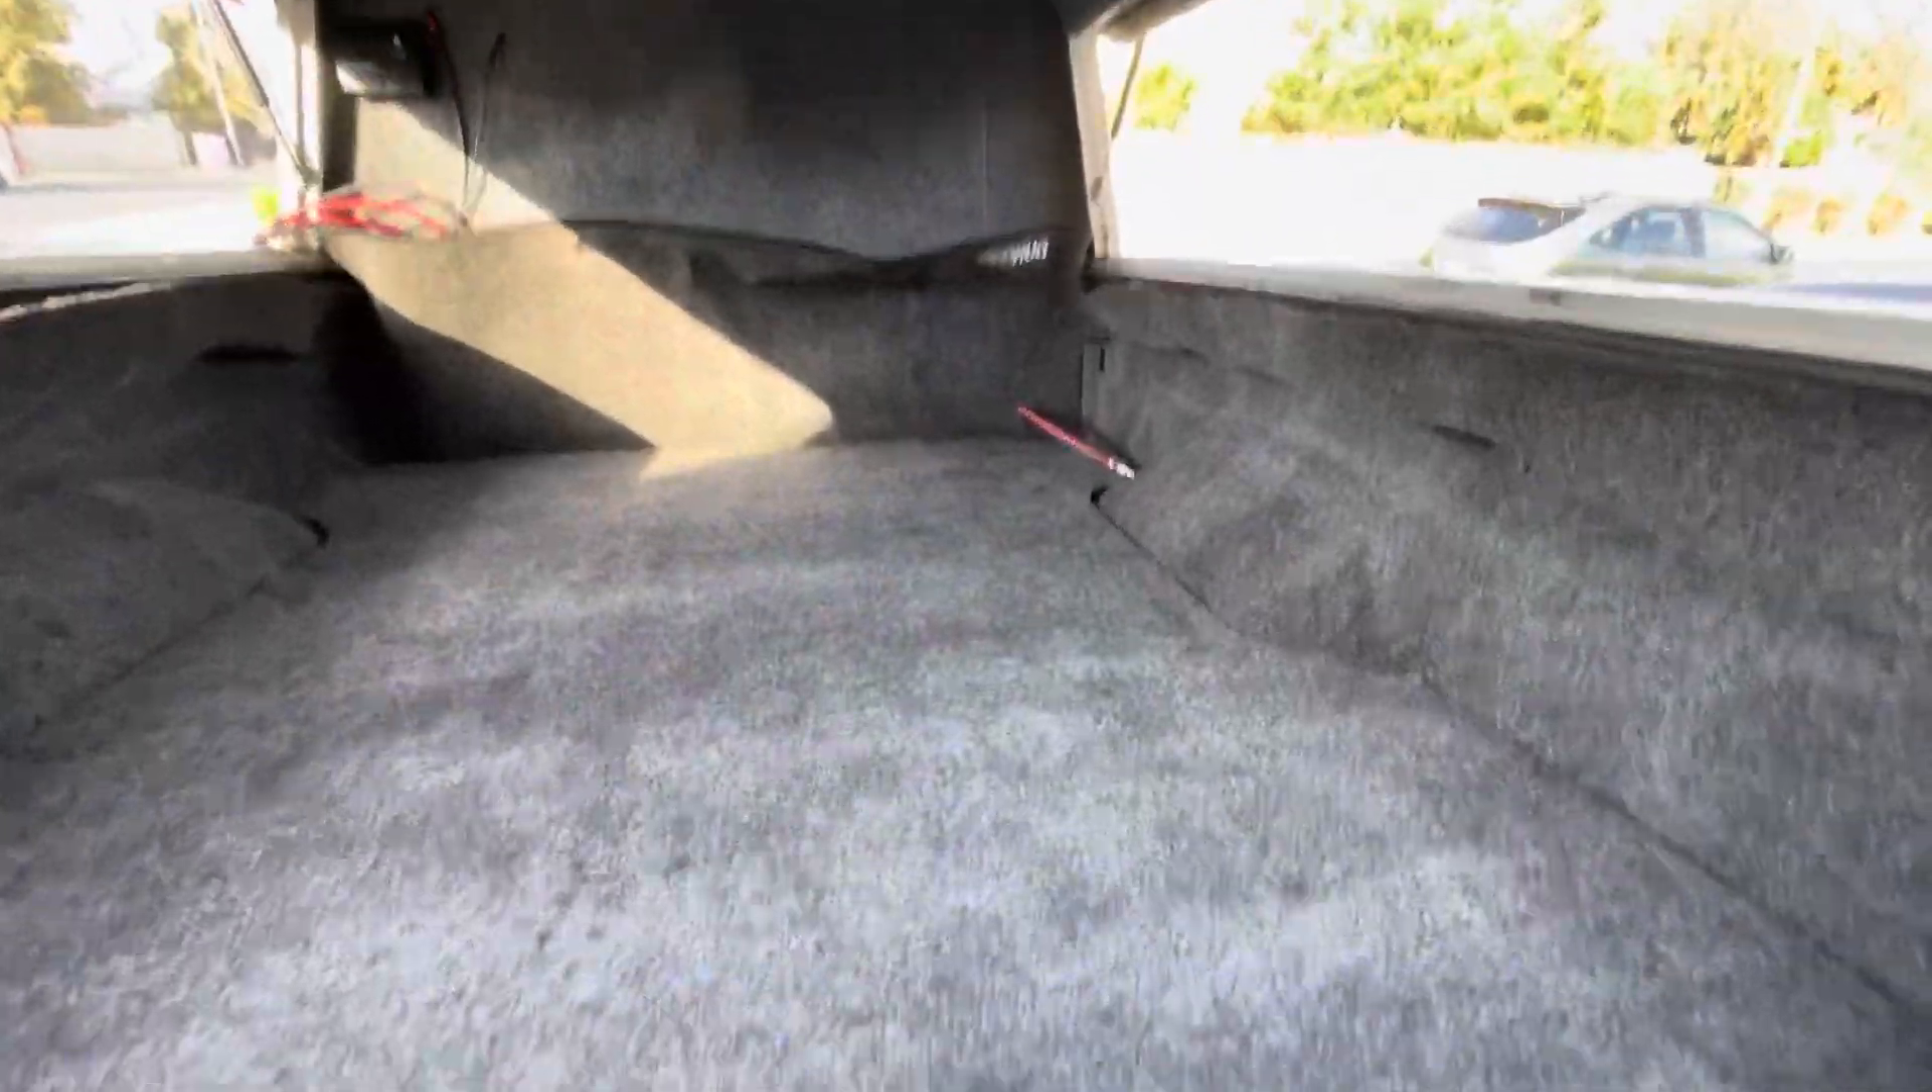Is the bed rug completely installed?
Yes.